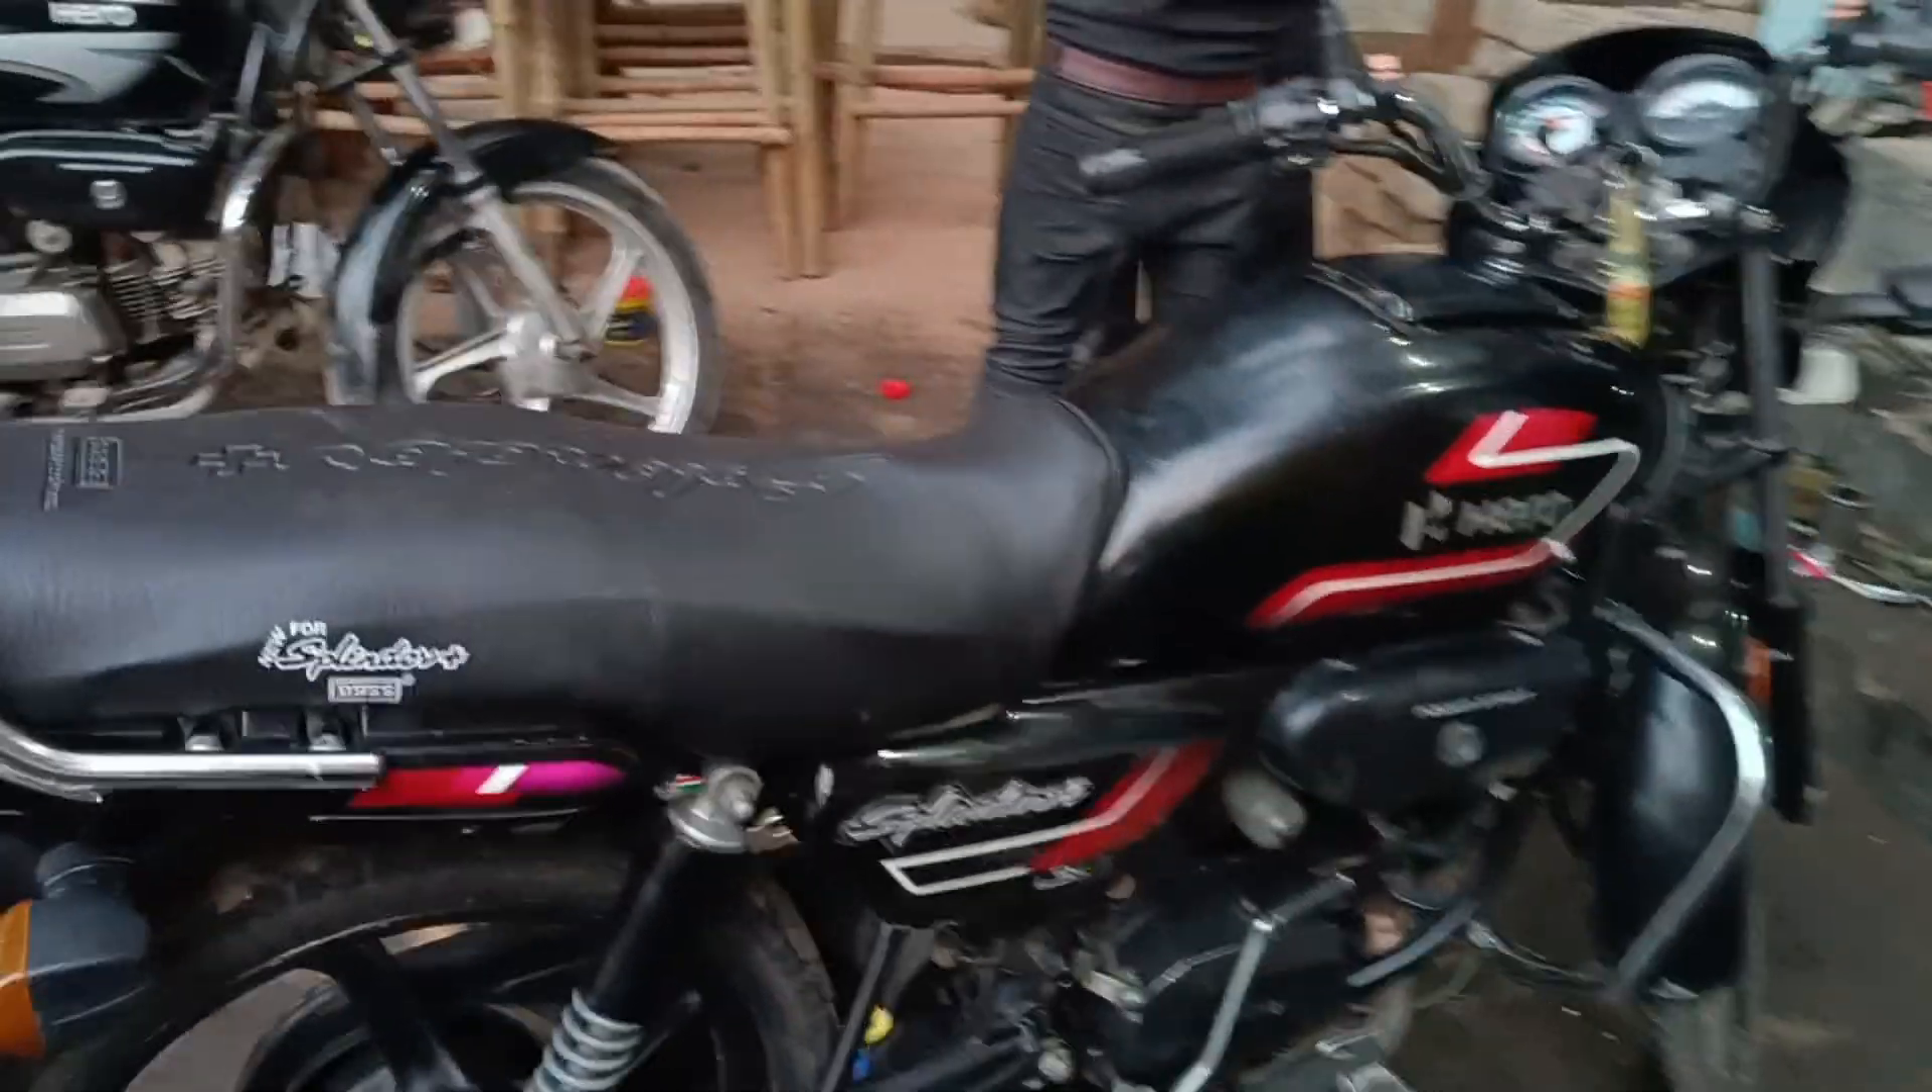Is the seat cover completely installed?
Yes.